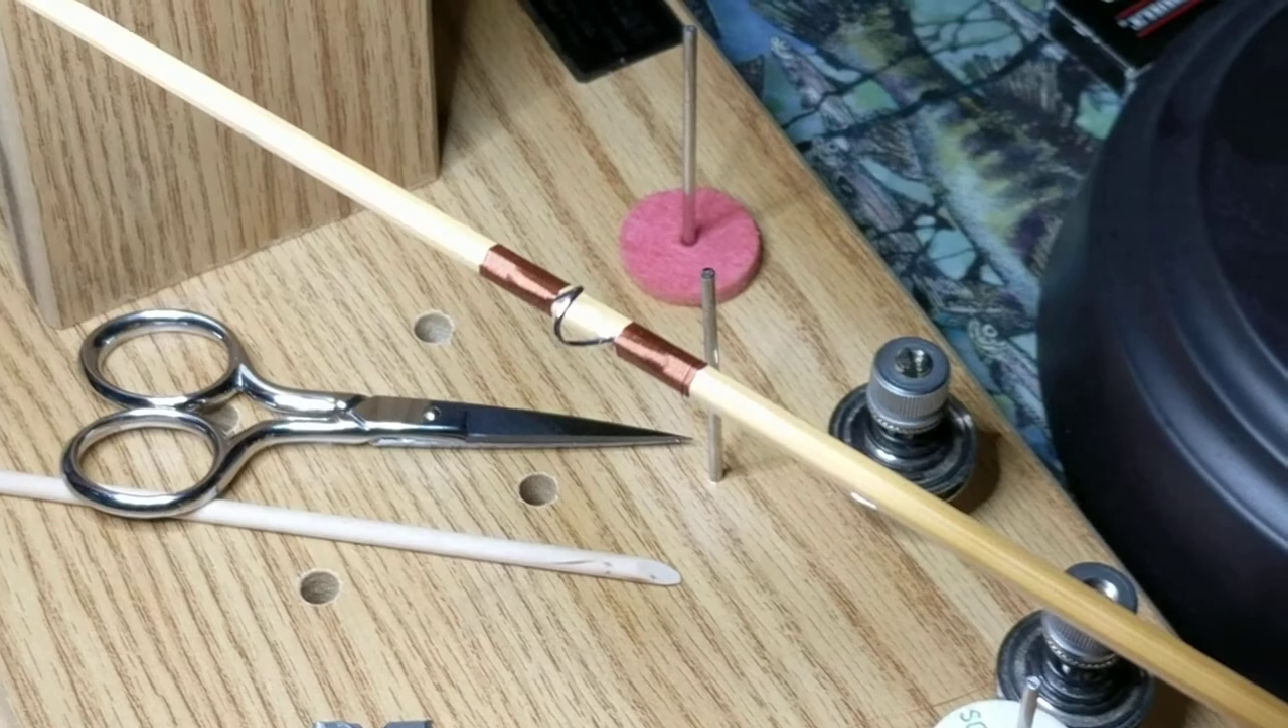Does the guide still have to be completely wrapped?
No.